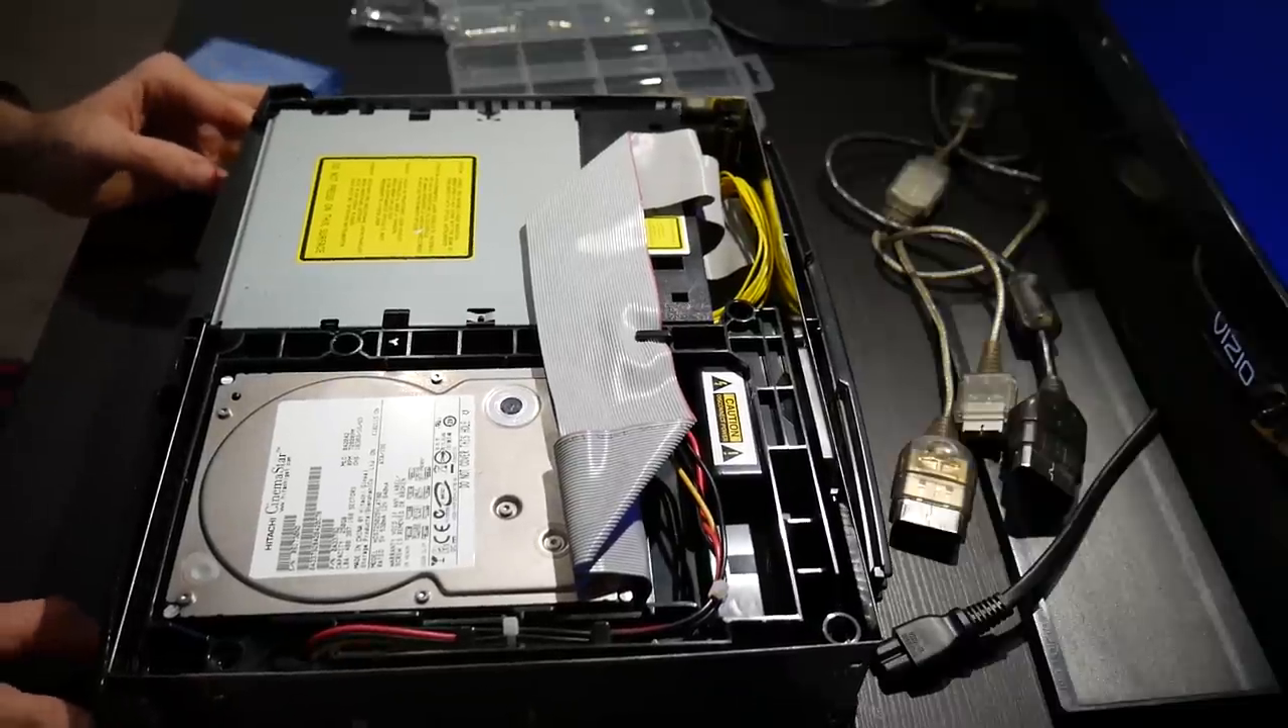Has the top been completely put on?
No.